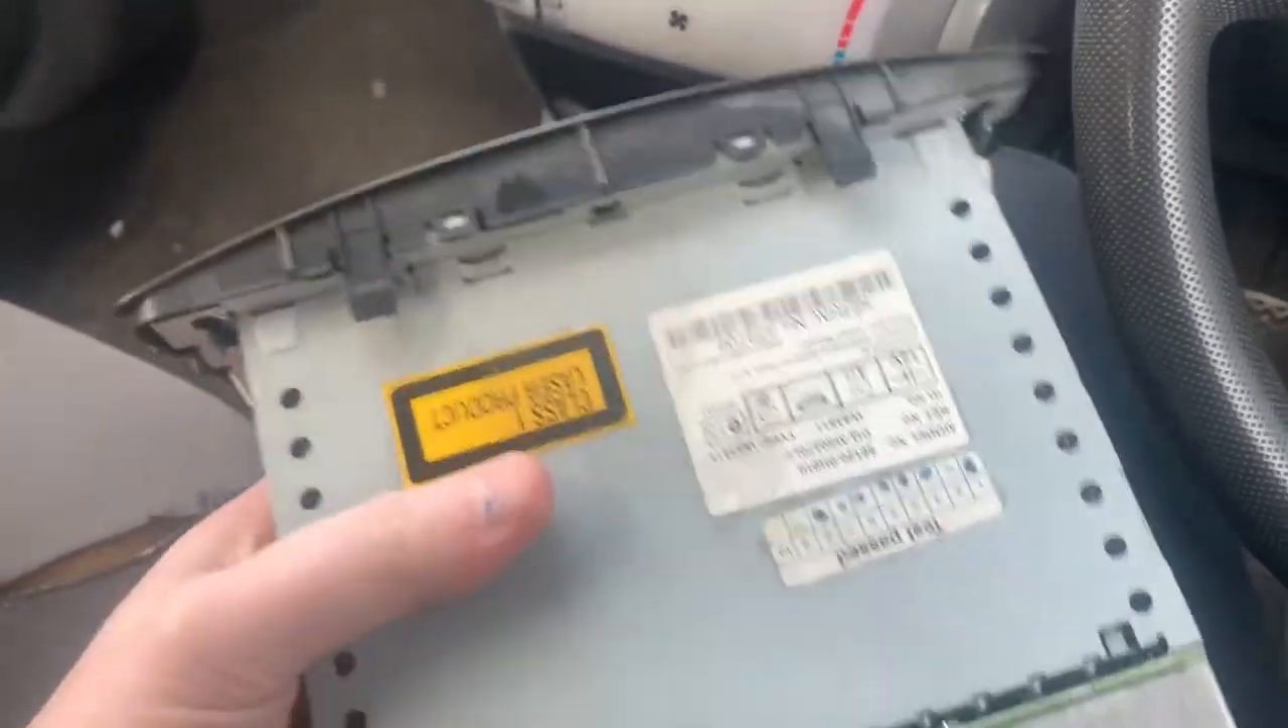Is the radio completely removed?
Yes.